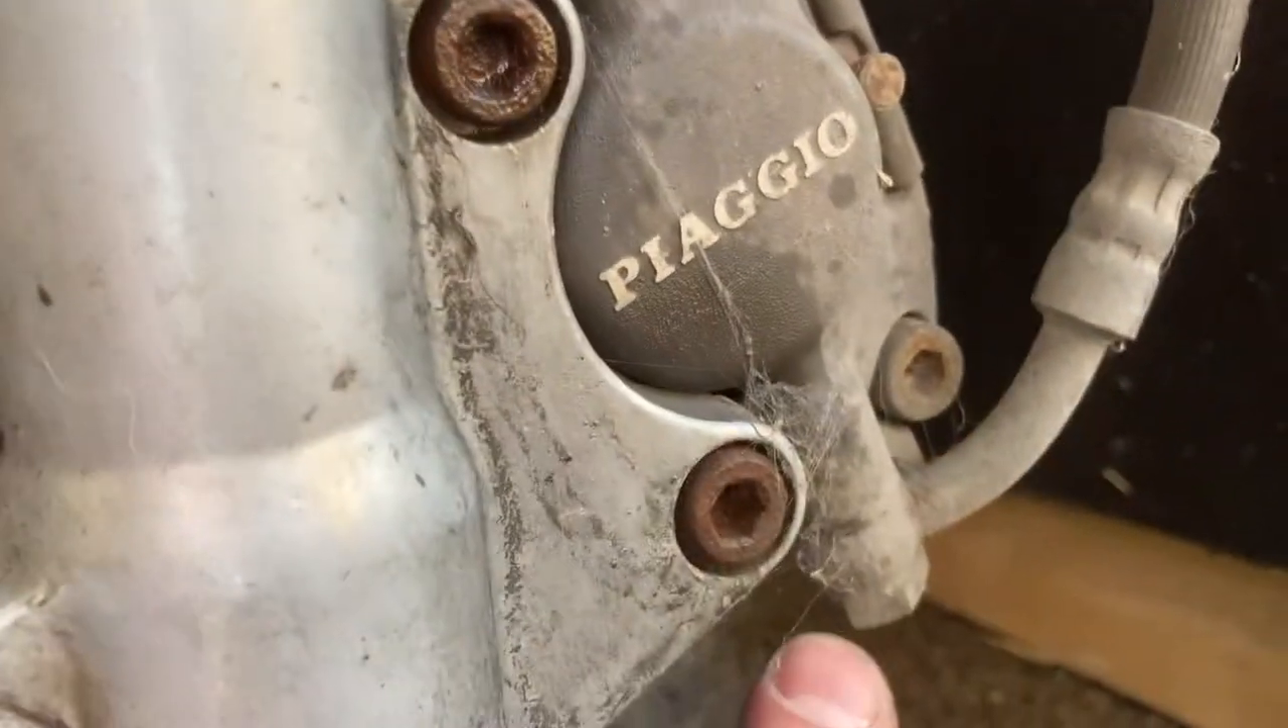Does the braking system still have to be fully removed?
Yes.